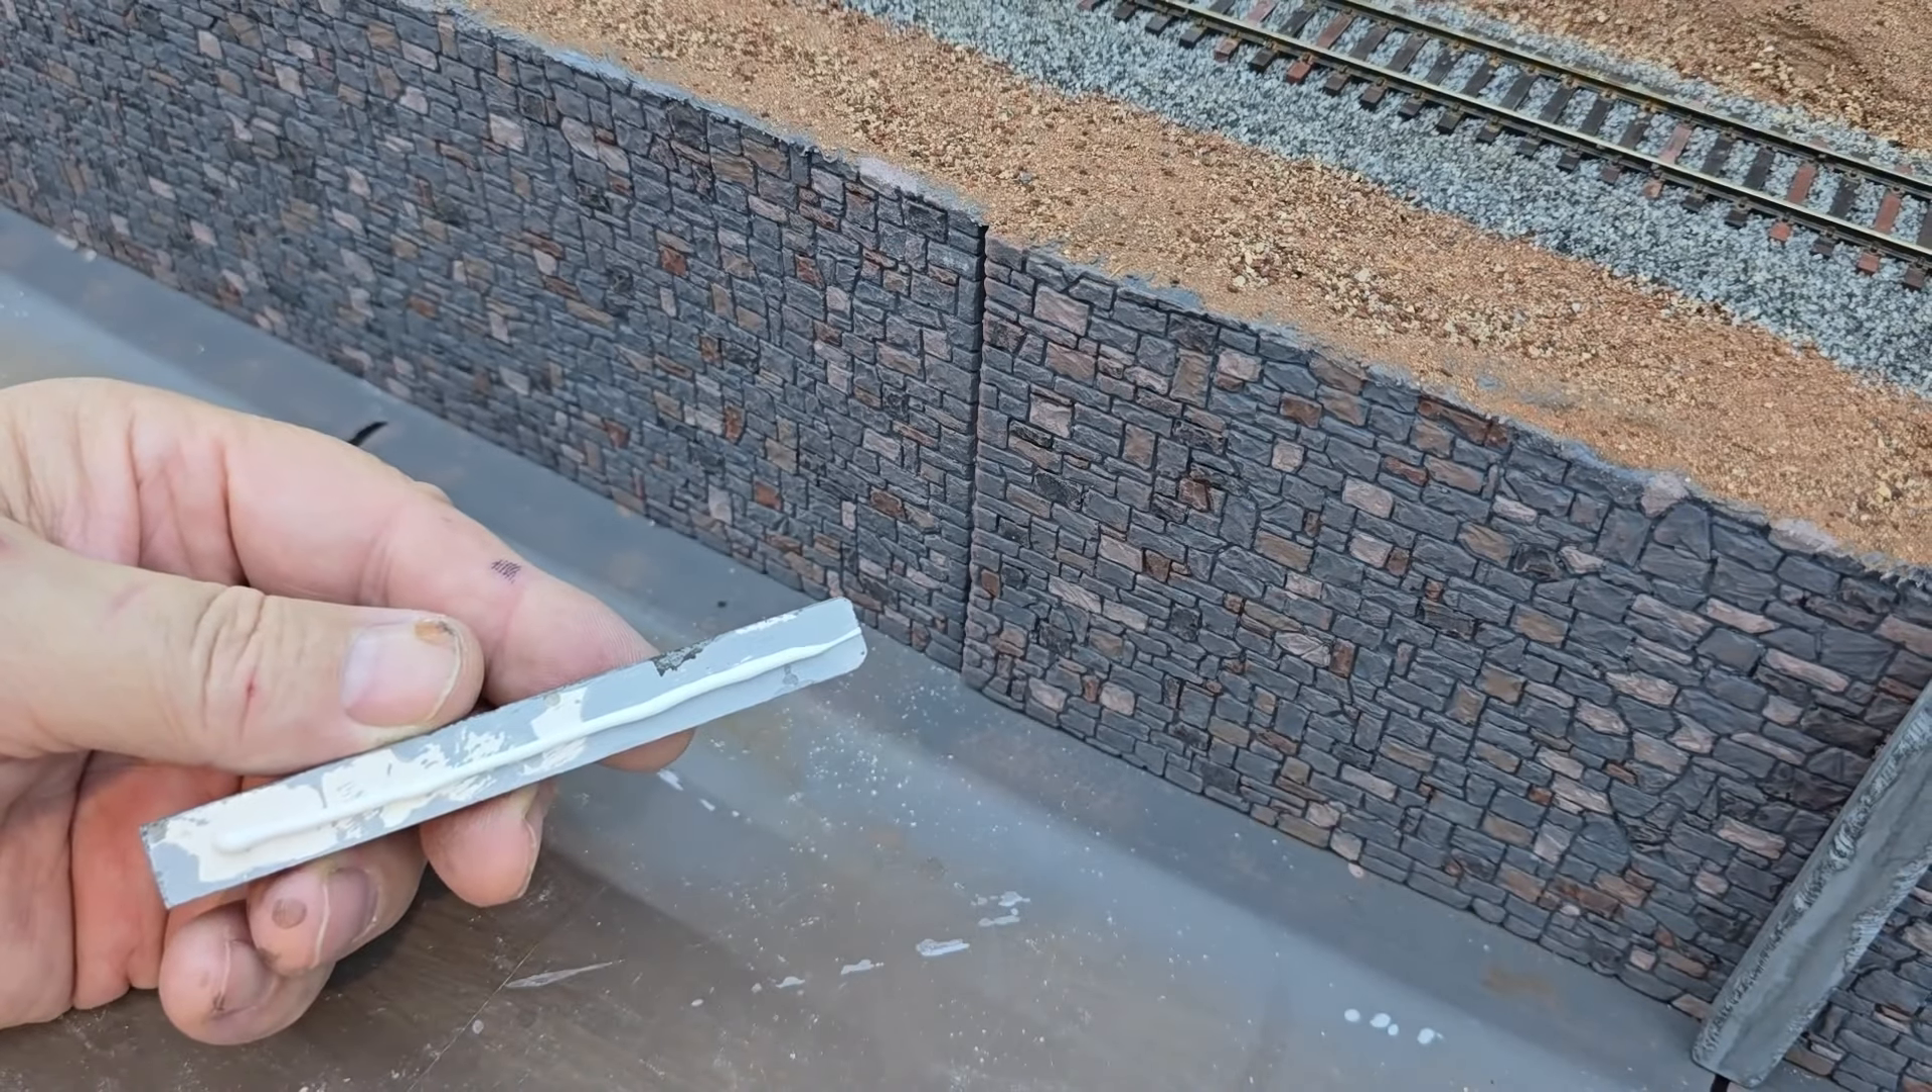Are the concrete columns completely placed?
No.